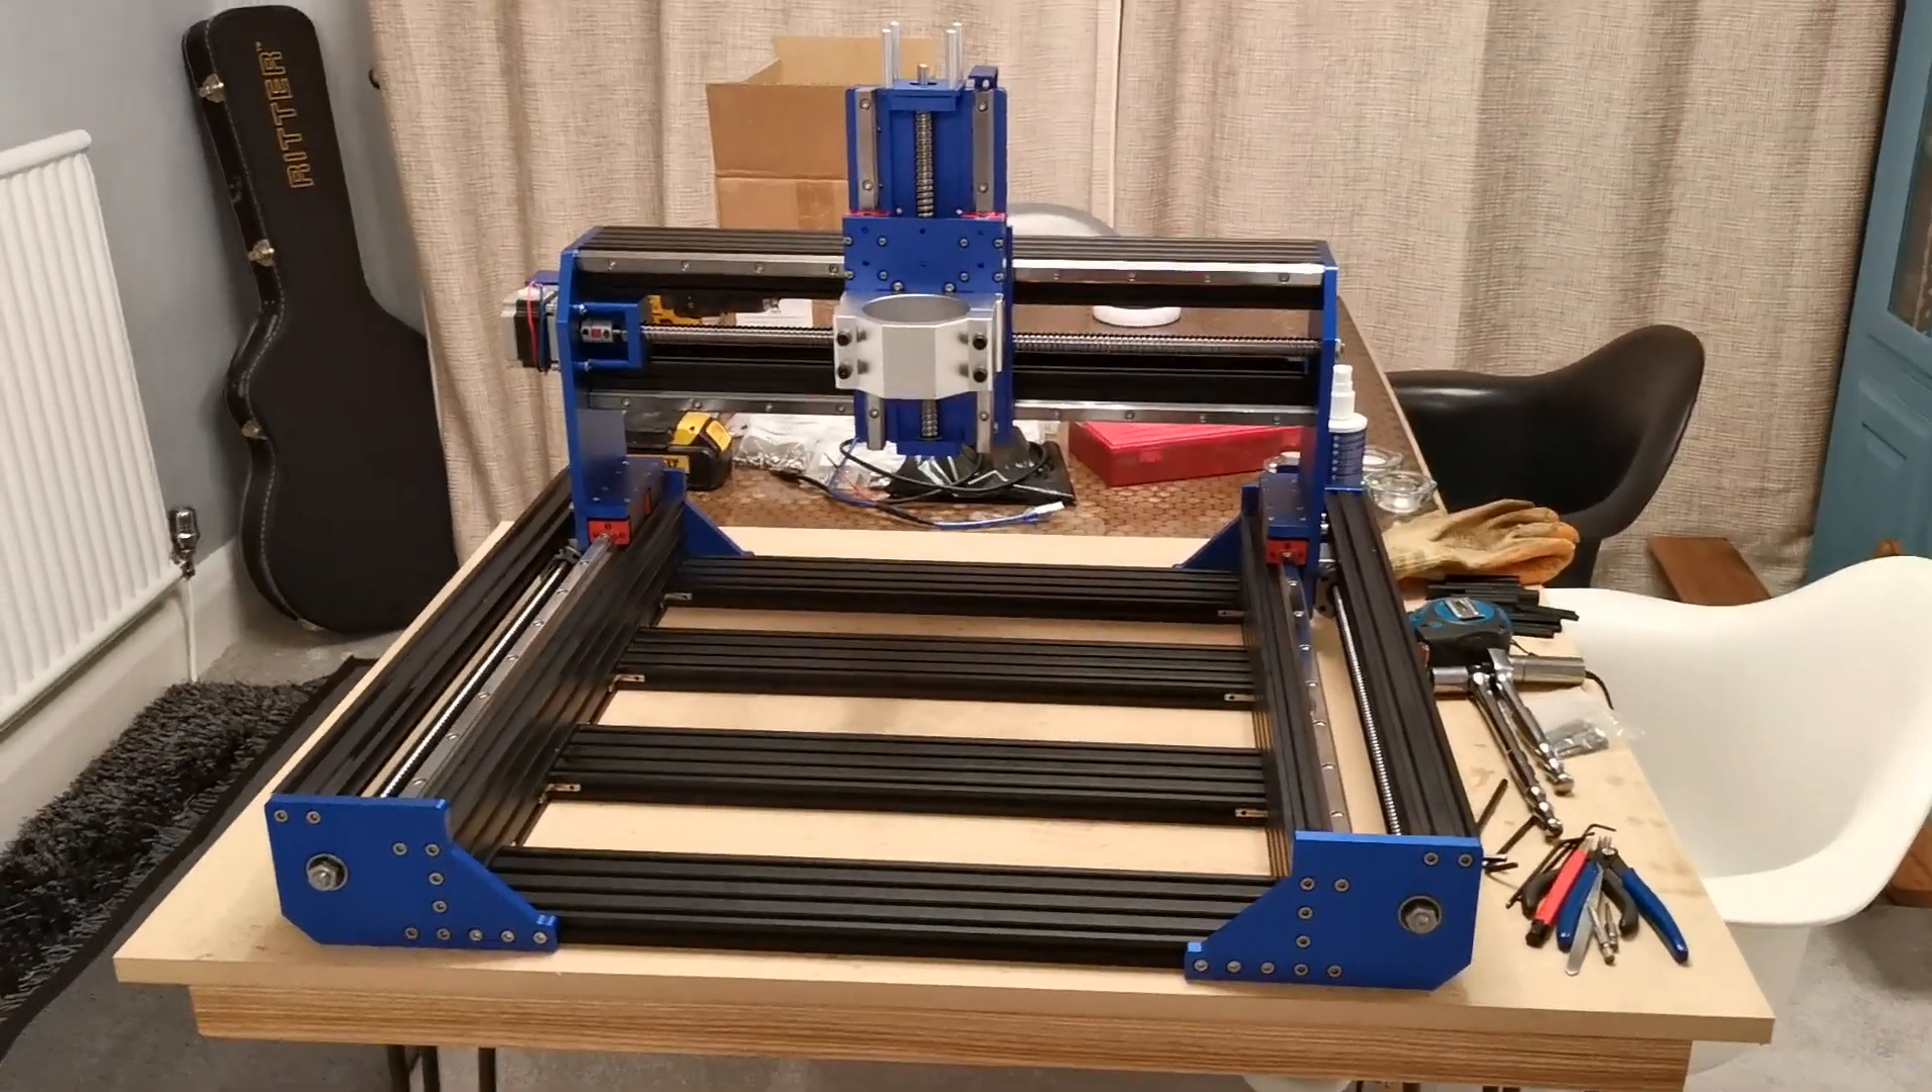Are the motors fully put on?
No.